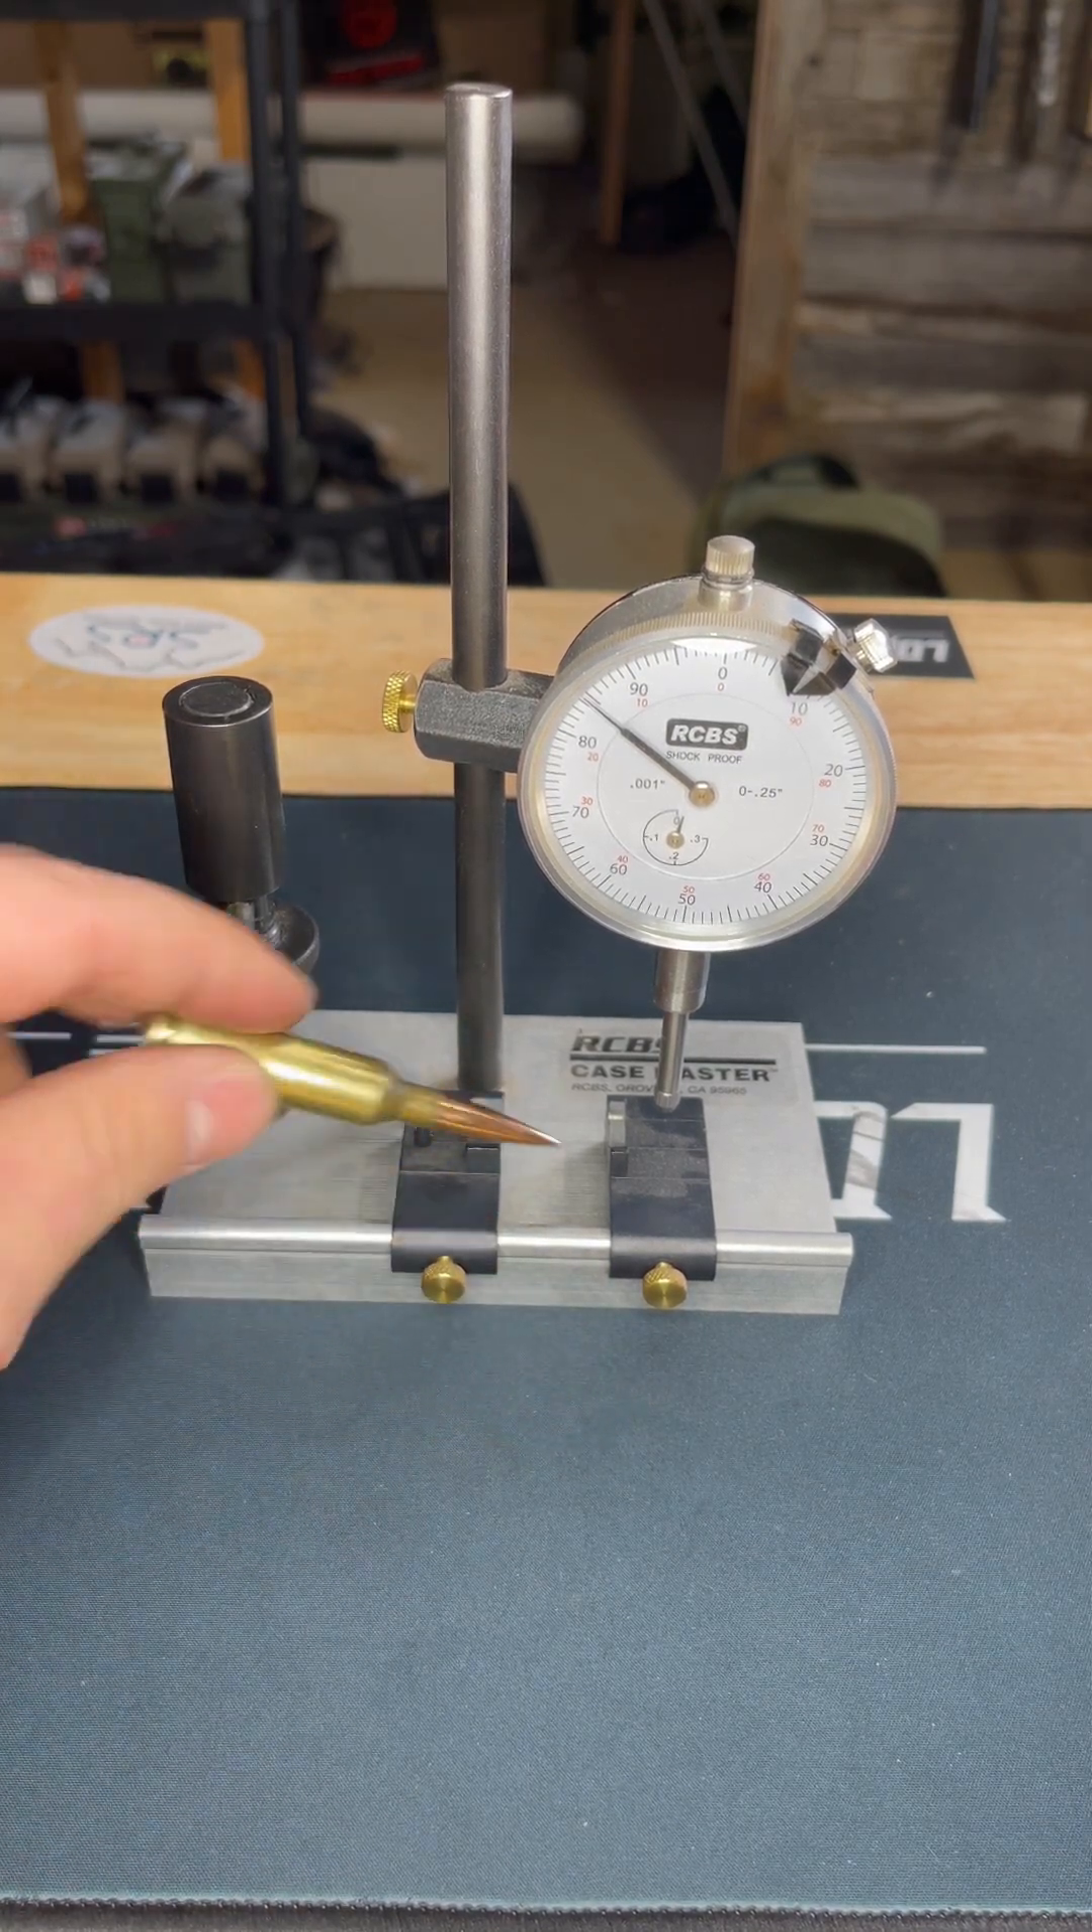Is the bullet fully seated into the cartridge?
Yes.